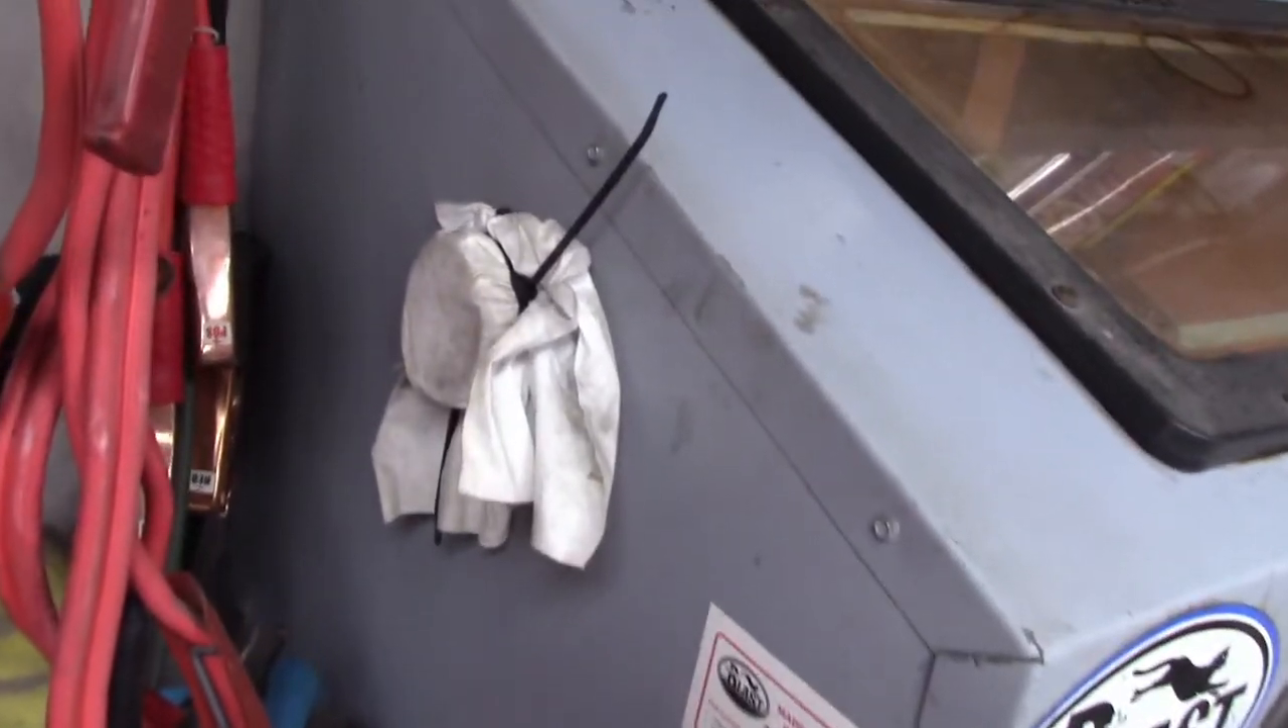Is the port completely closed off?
Yes.